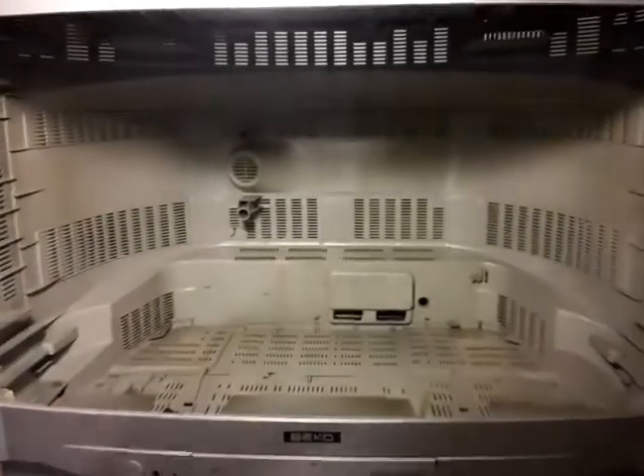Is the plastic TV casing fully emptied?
Yes.